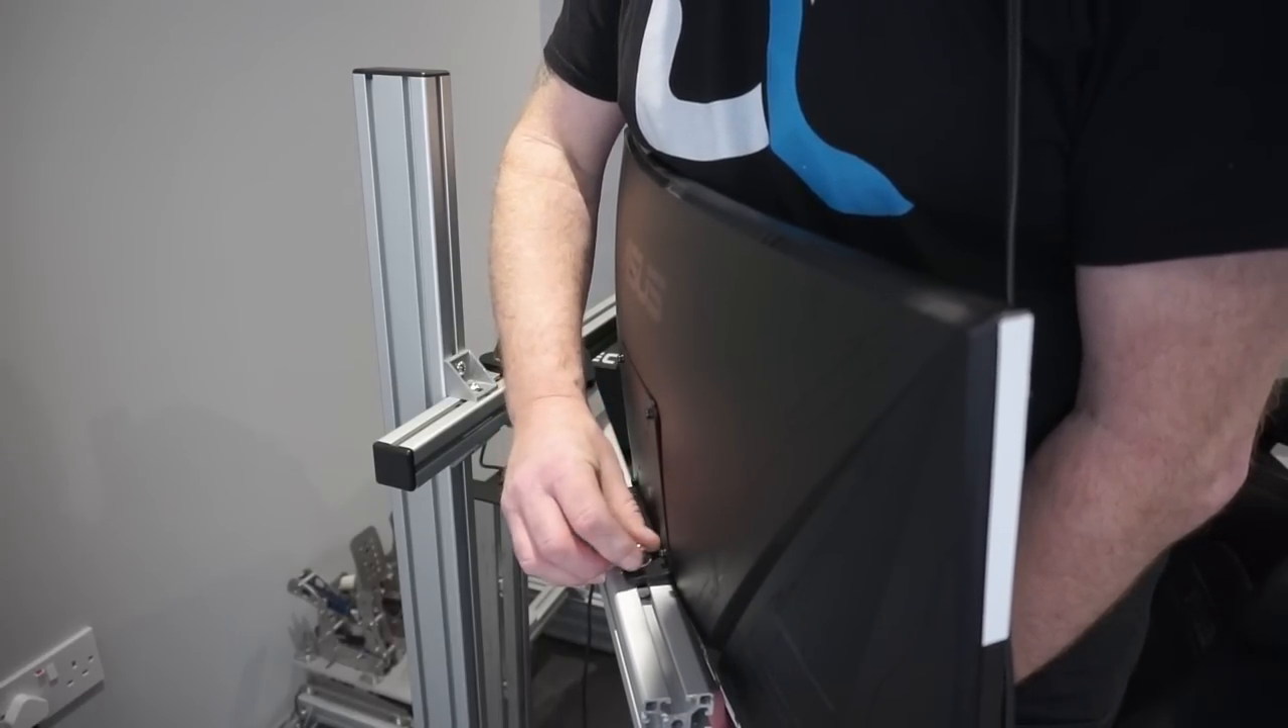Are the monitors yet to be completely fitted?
Yes.